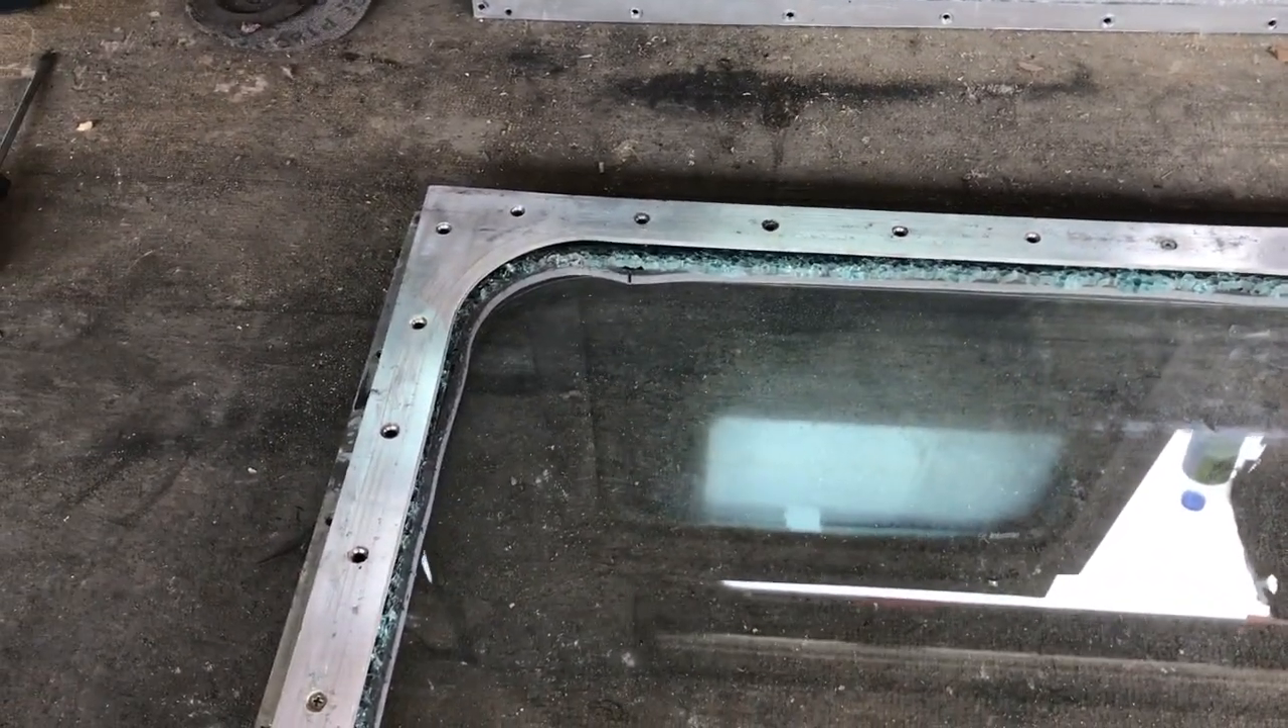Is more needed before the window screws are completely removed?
Yes.